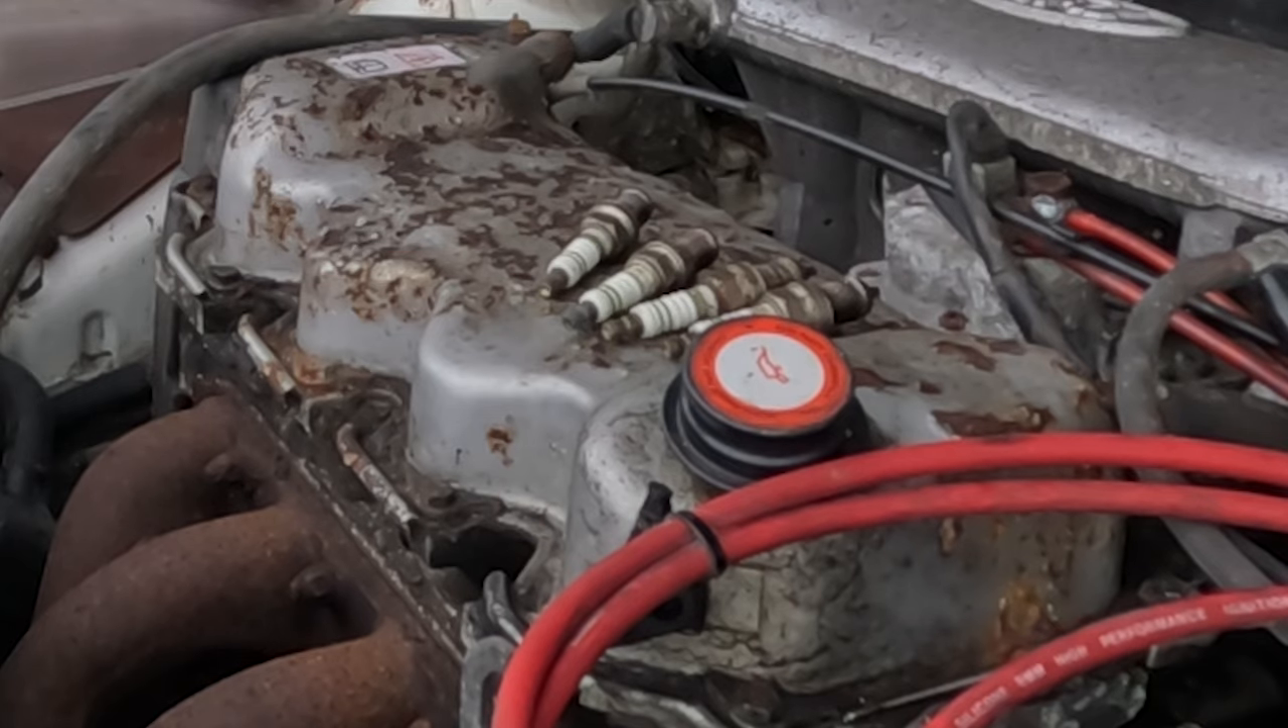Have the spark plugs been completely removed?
Yes.